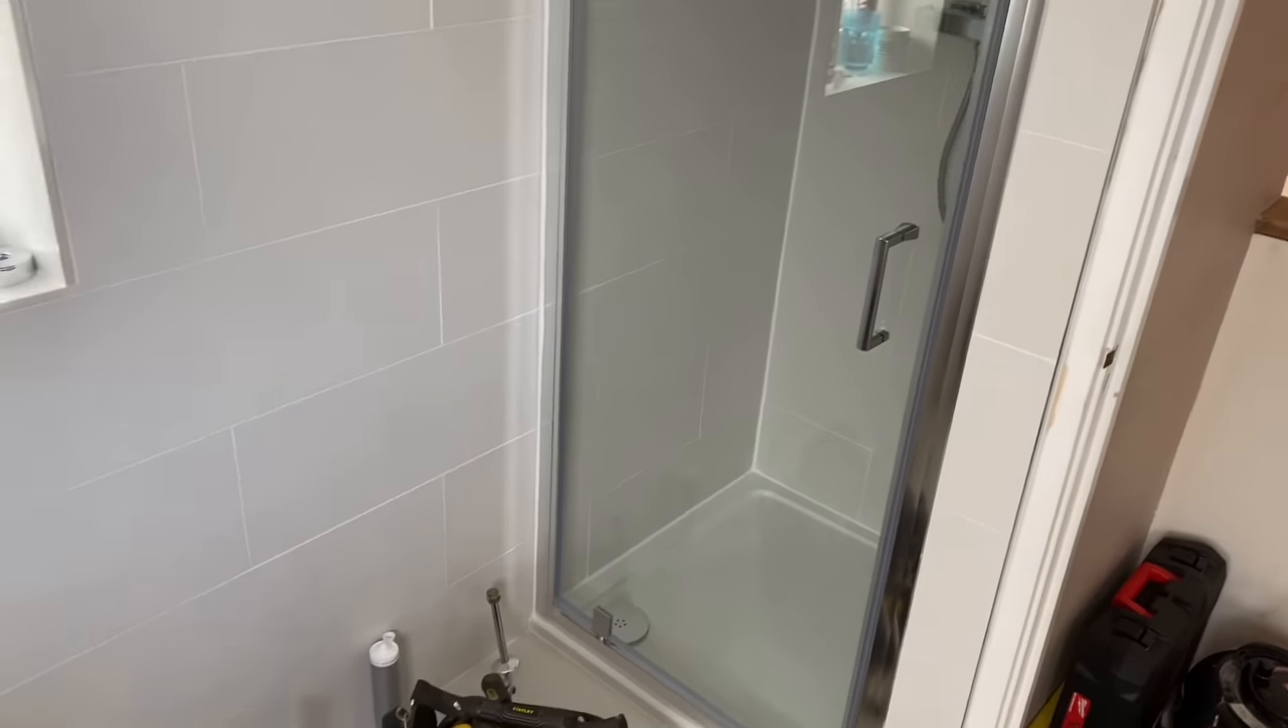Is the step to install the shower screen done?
Yes.